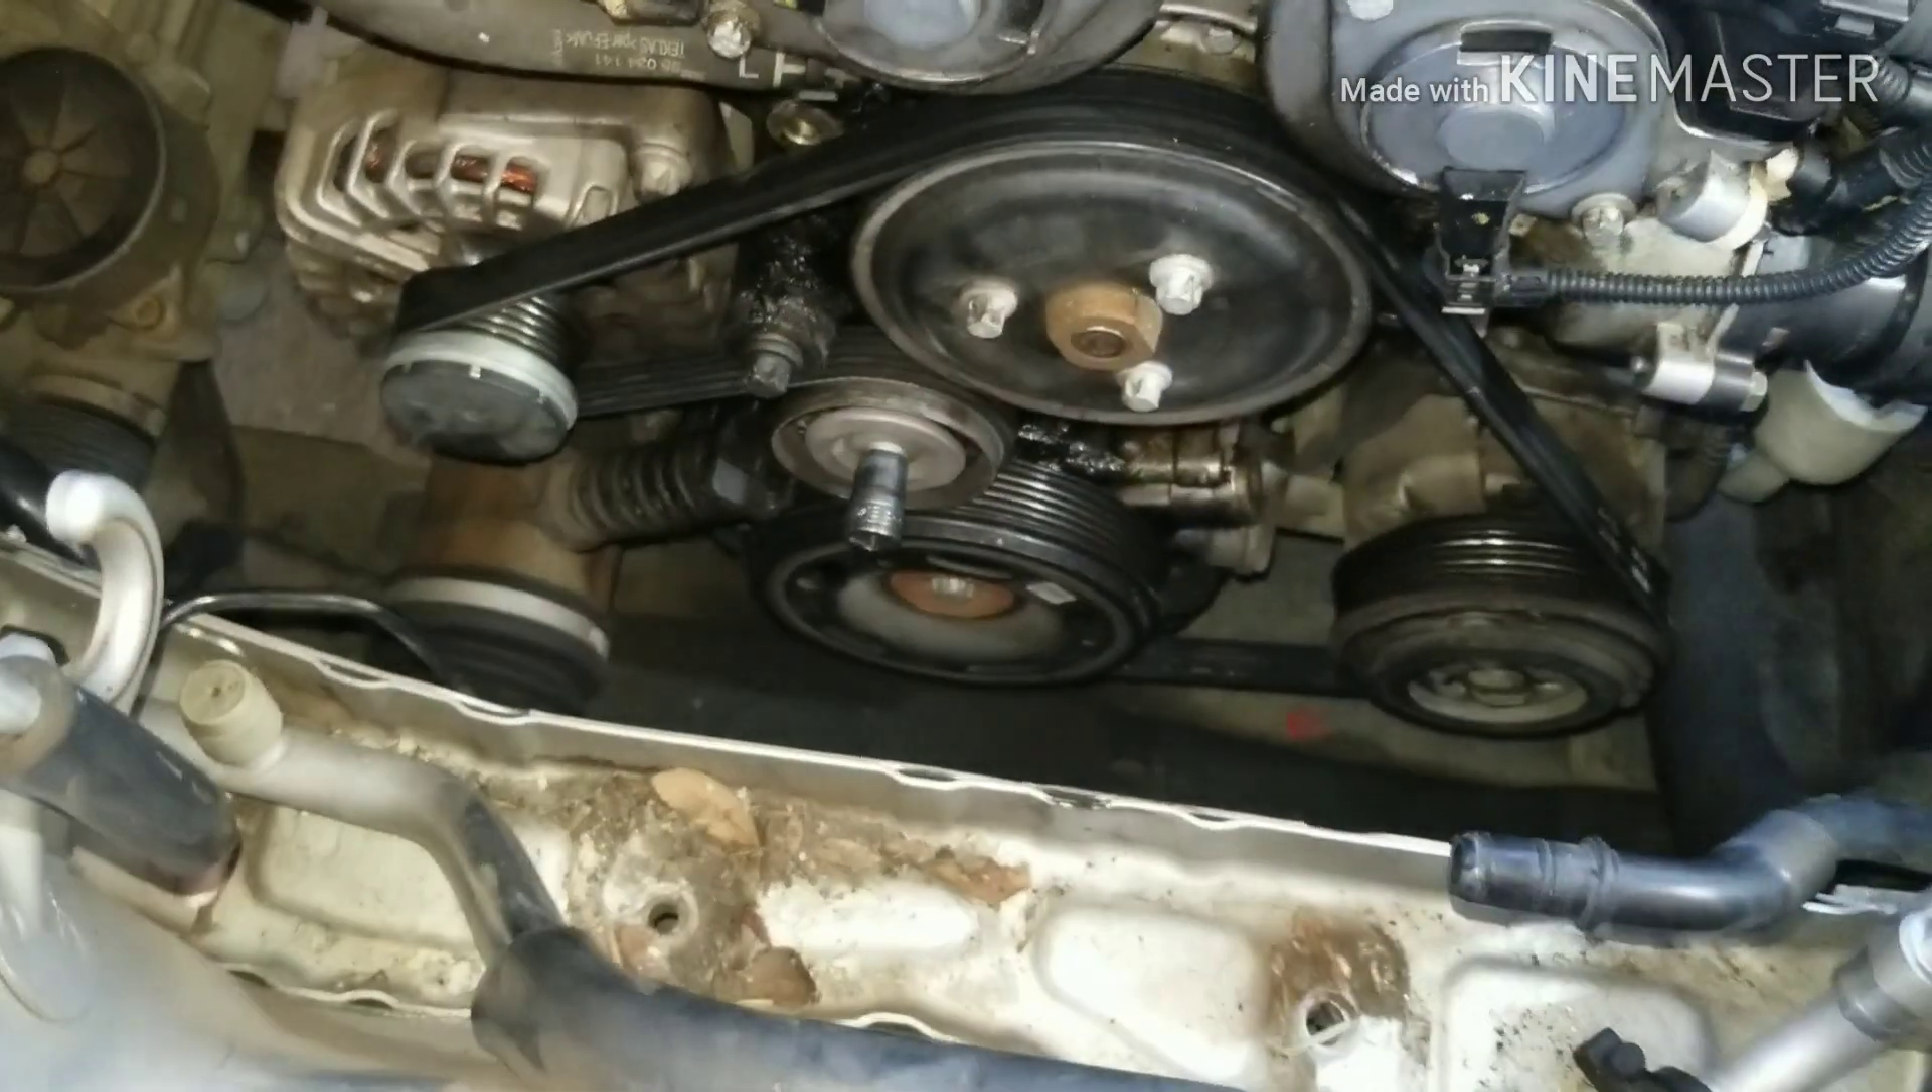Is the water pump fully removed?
No.